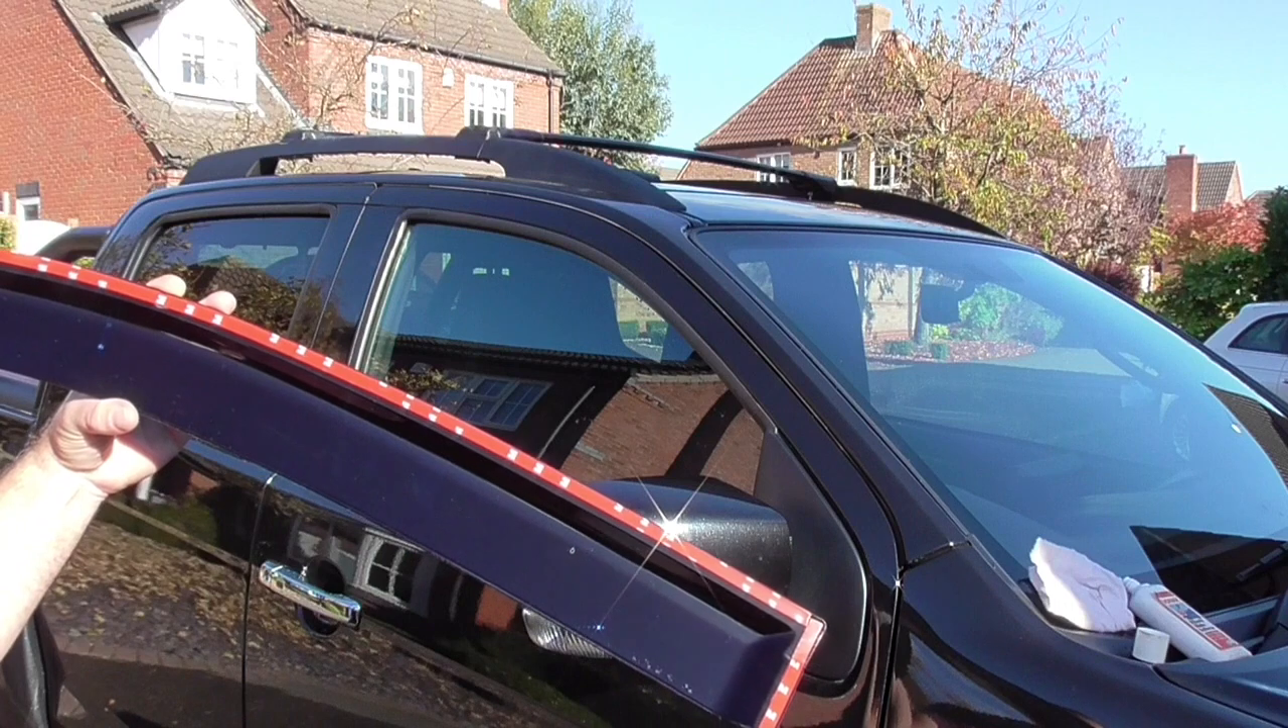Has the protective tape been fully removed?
No.